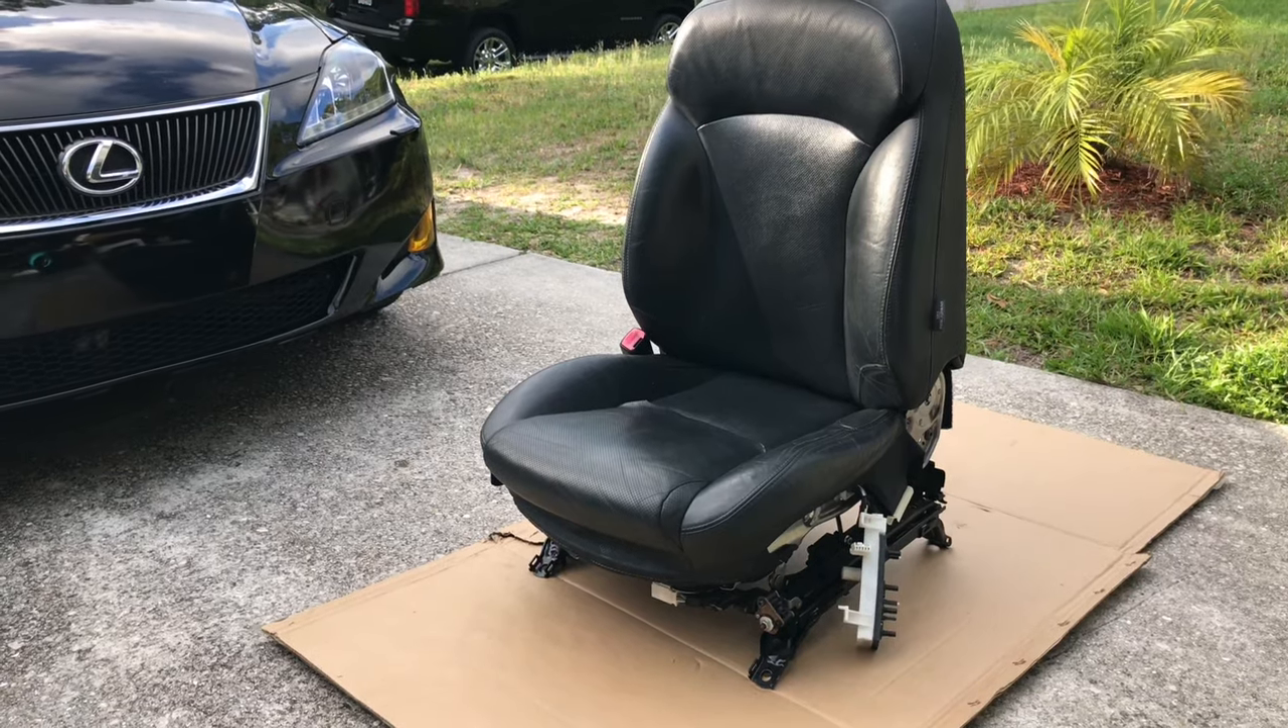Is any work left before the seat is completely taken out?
No.